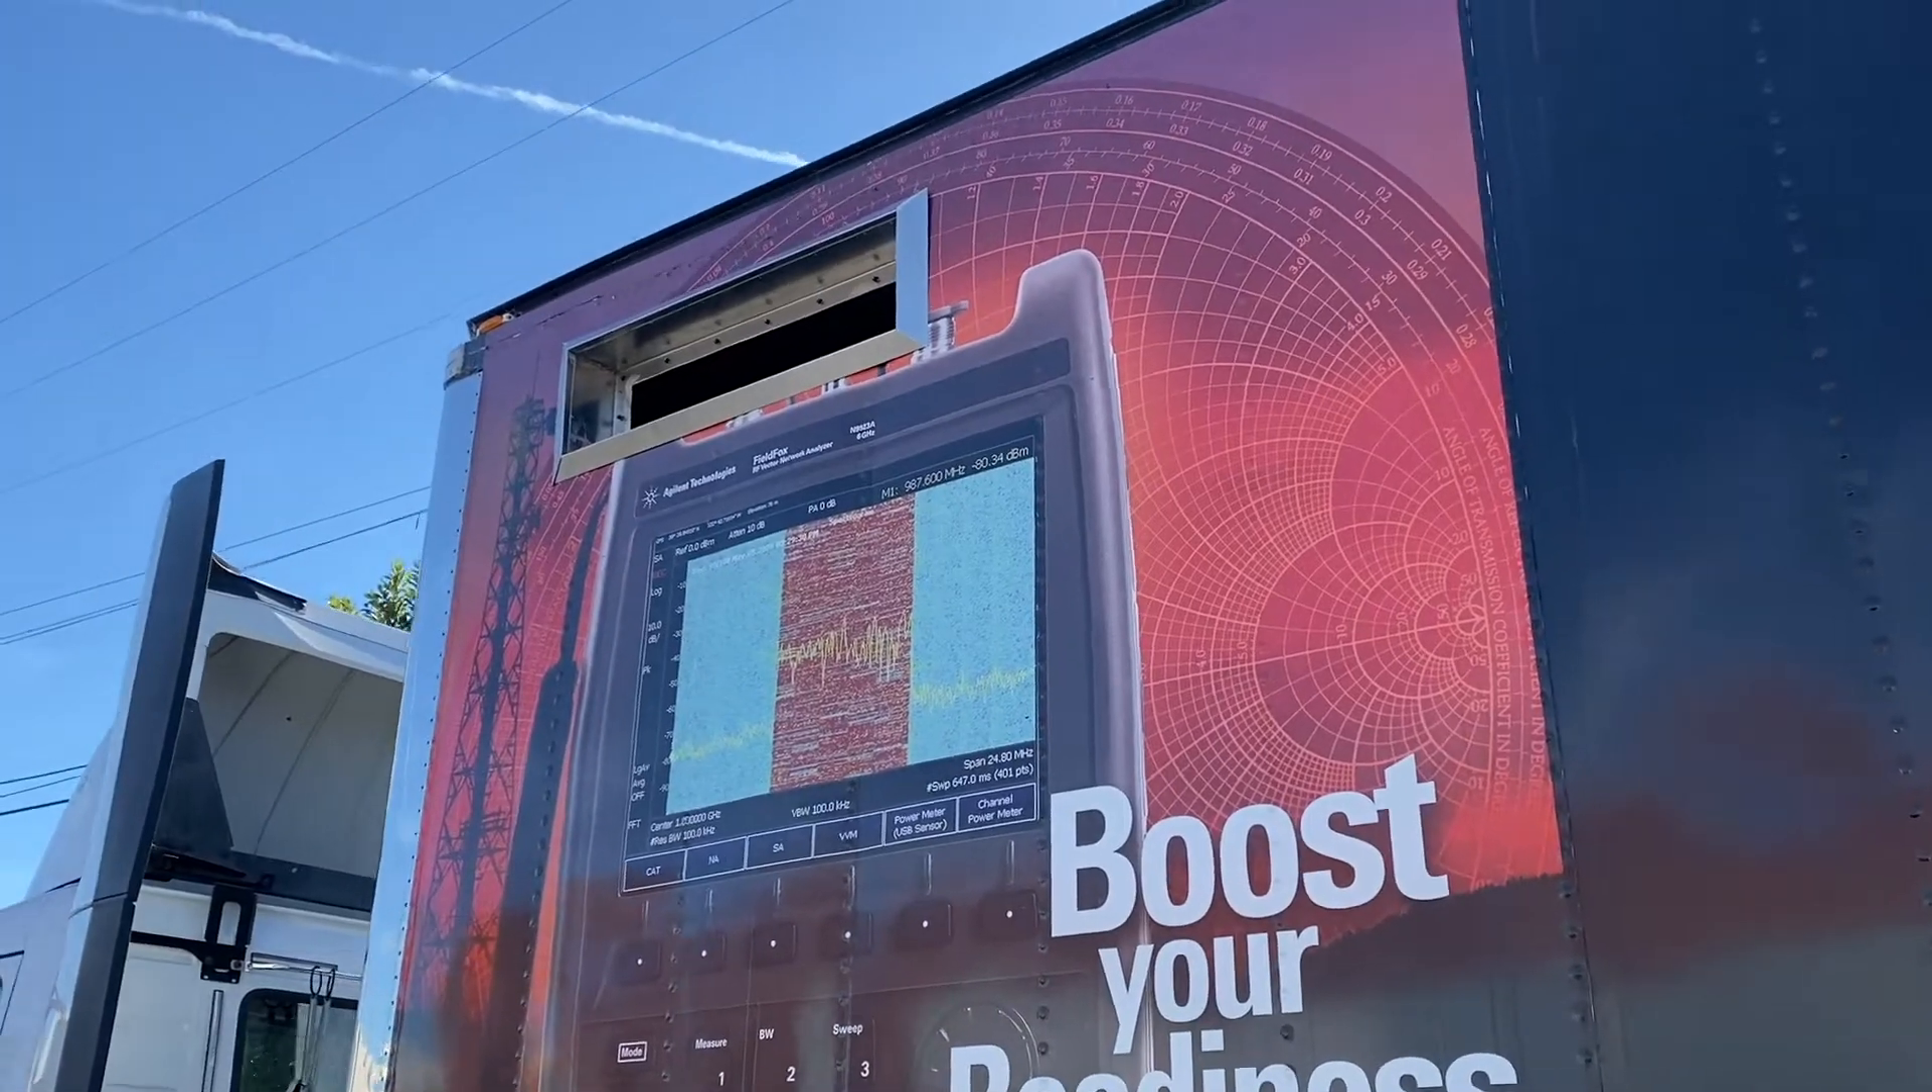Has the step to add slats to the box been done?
No.